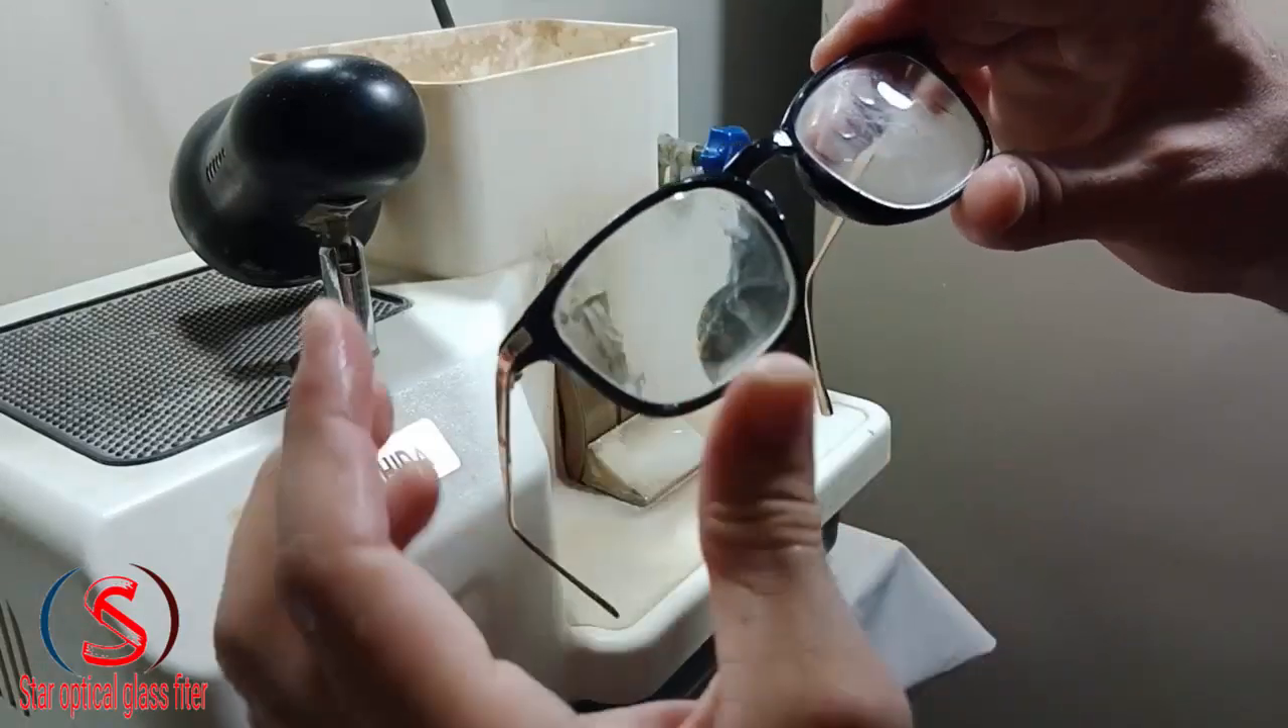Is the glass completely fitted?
Yes.